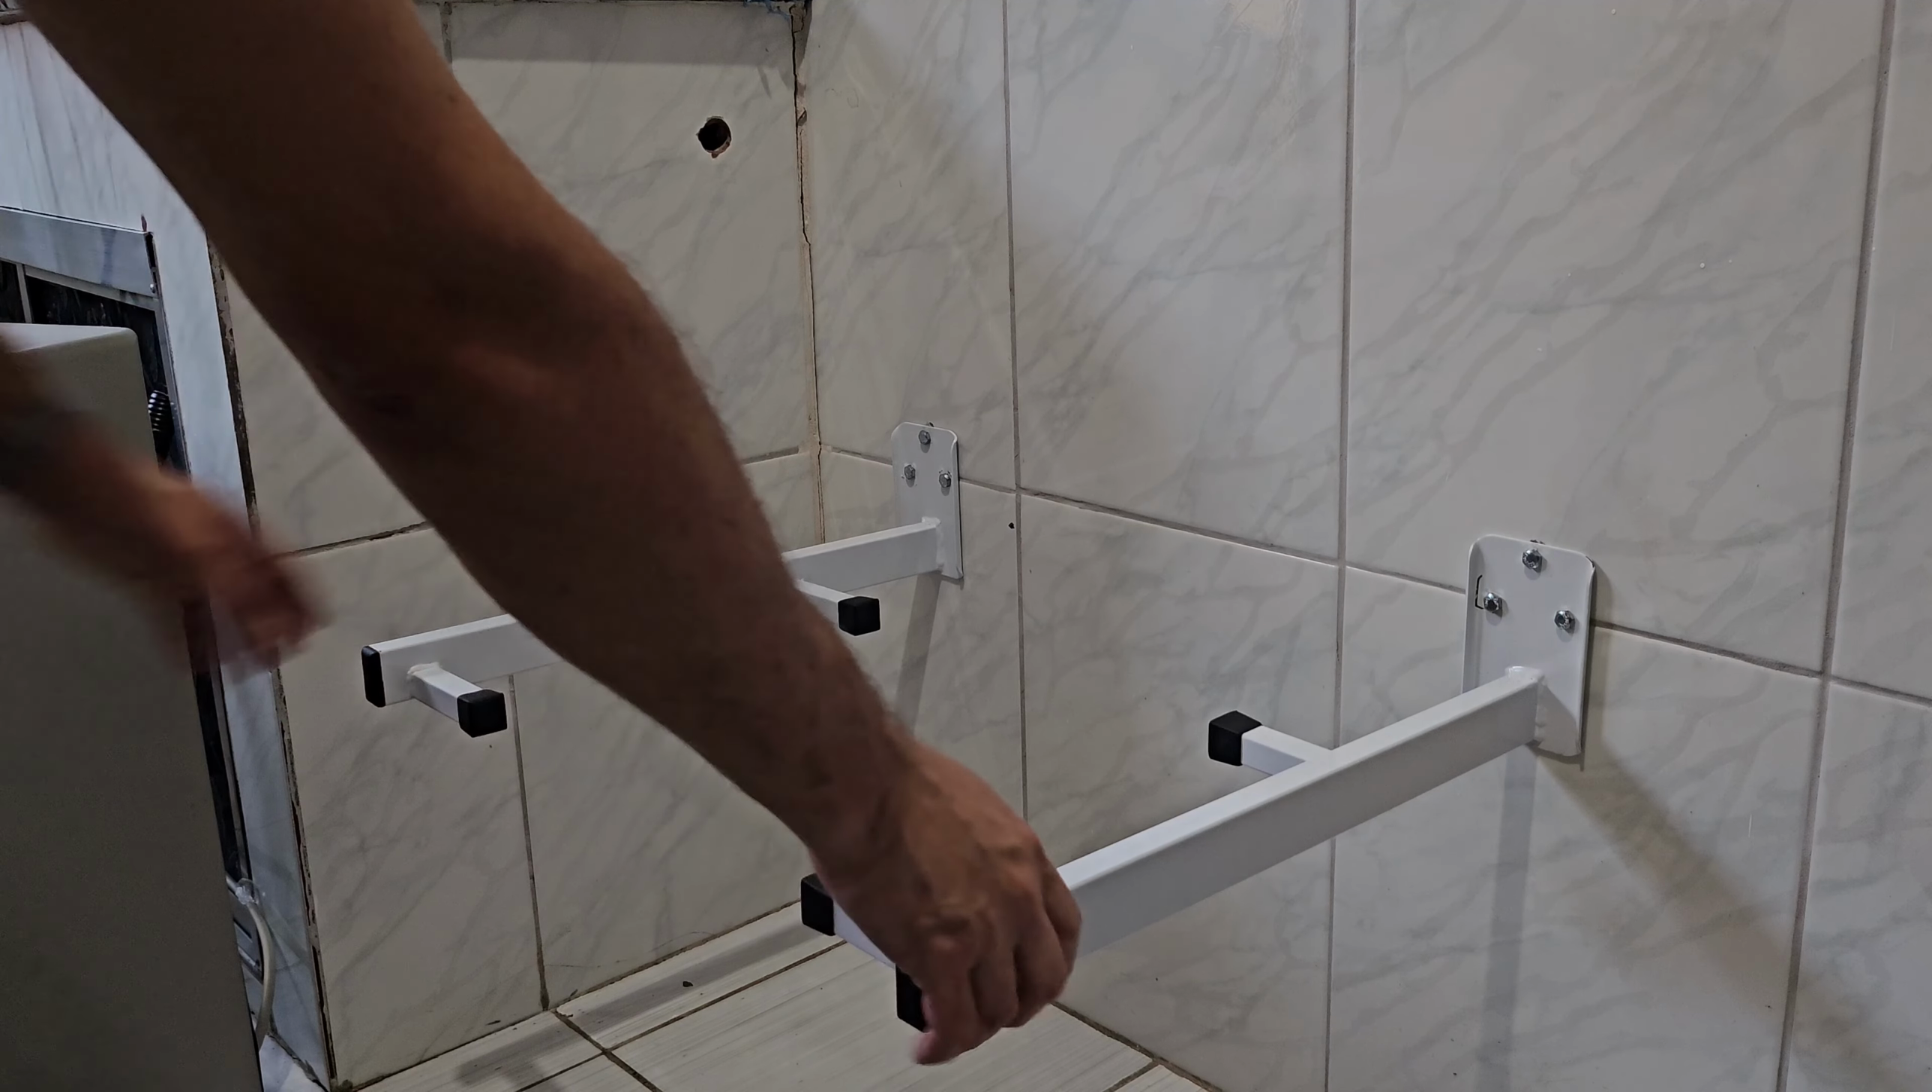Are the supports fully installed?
Yes.